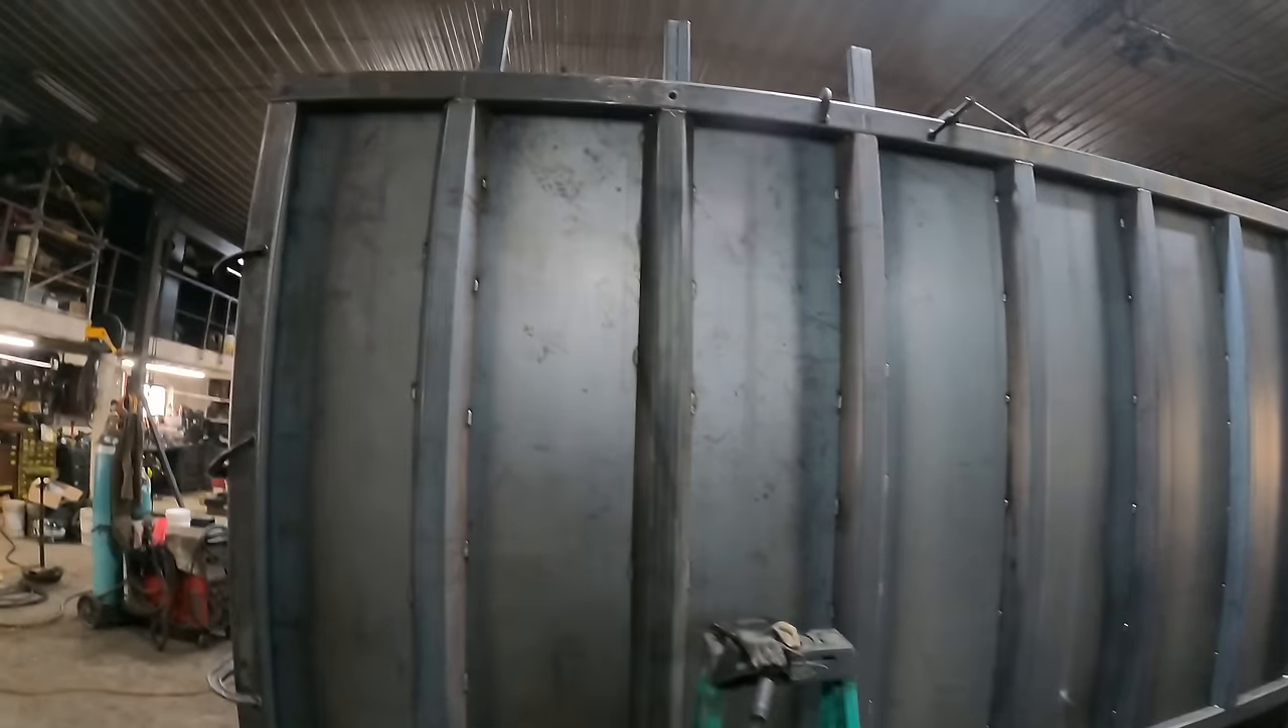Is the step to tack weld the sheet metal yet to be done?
No.